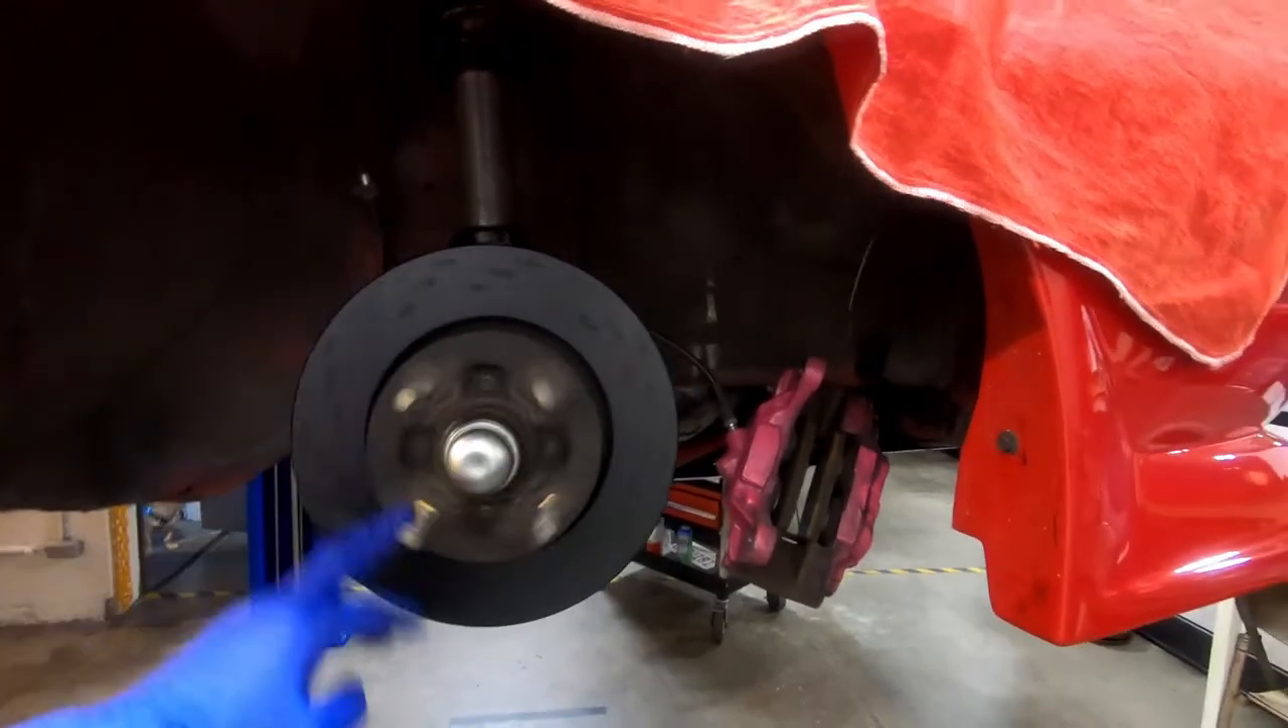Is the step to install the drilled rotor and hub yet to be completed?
No.